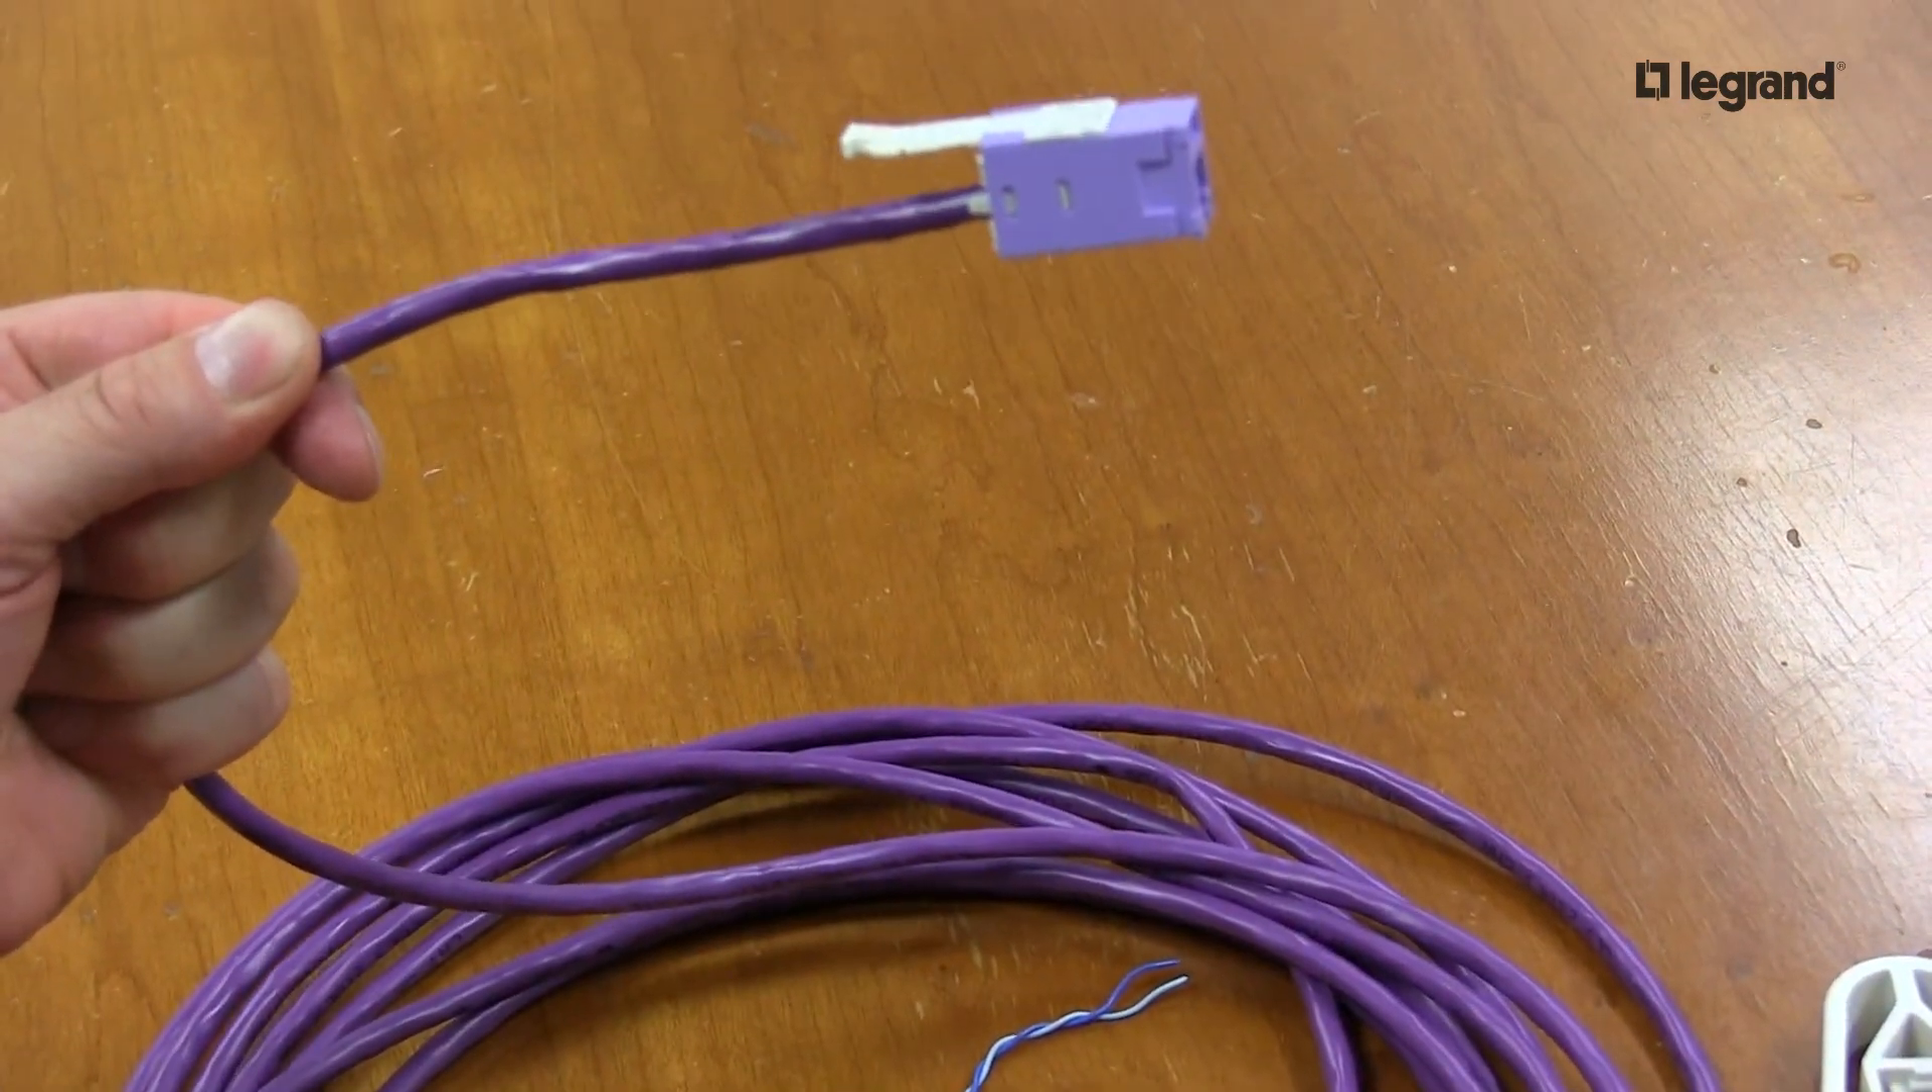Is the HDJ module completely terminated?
Yes.